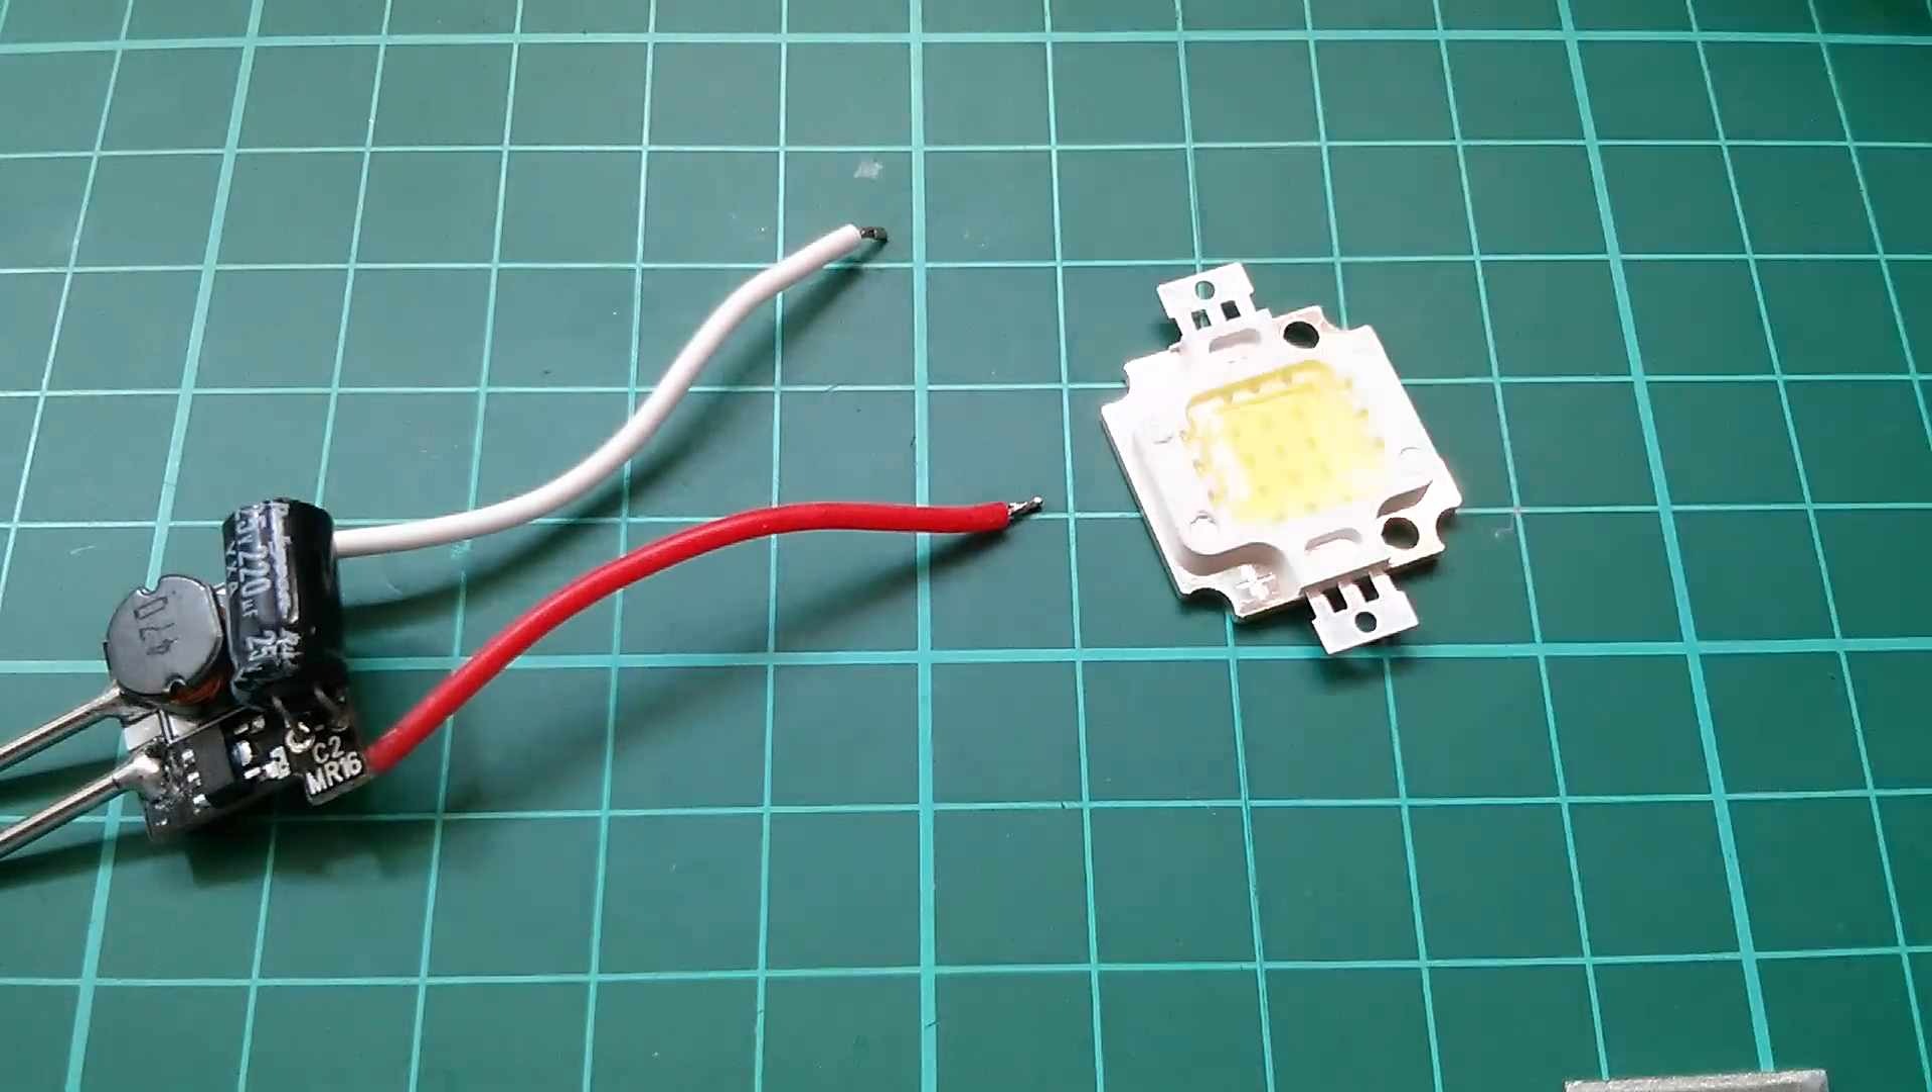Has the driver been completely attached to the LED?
No.